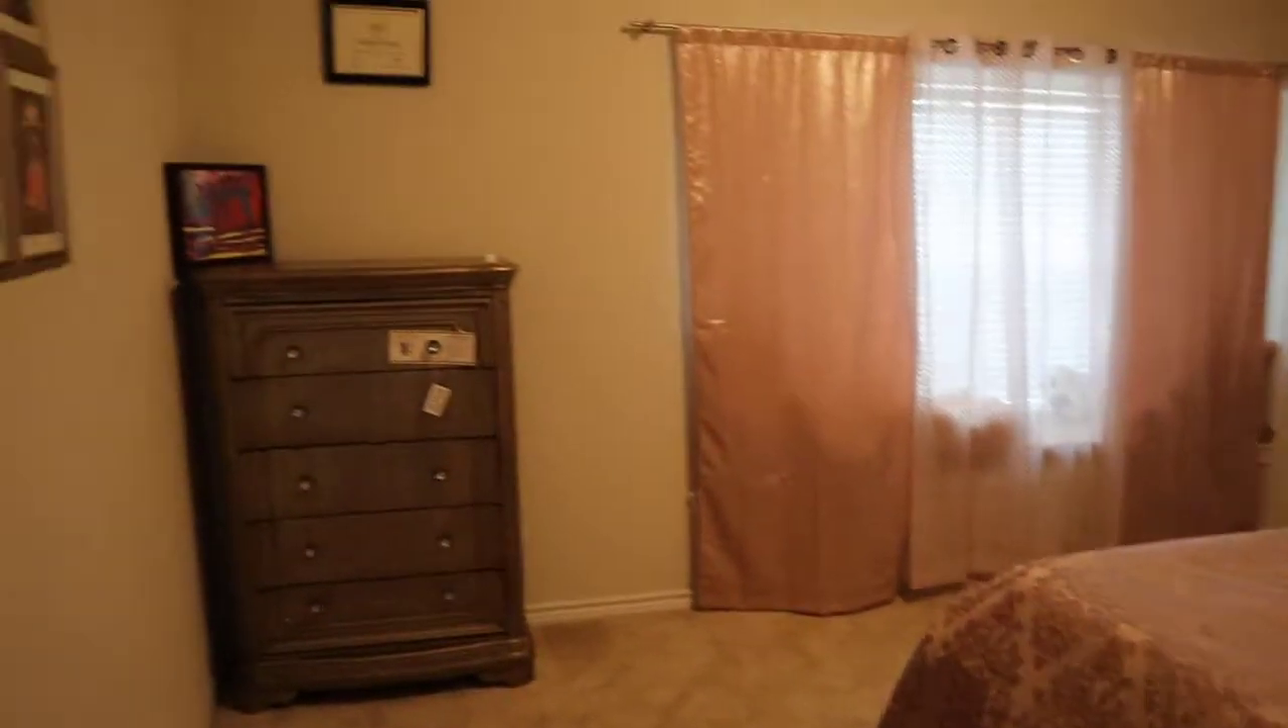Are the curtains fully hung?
Yes.